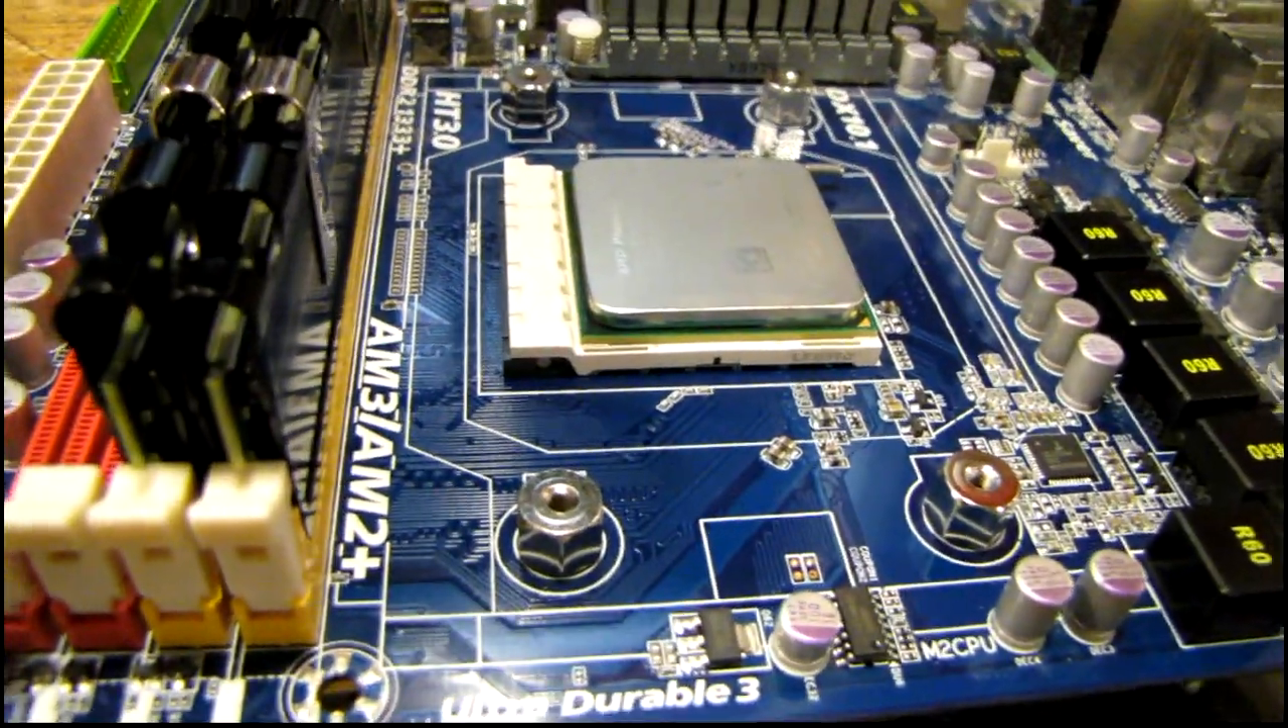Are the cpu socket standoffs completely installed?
Yes.